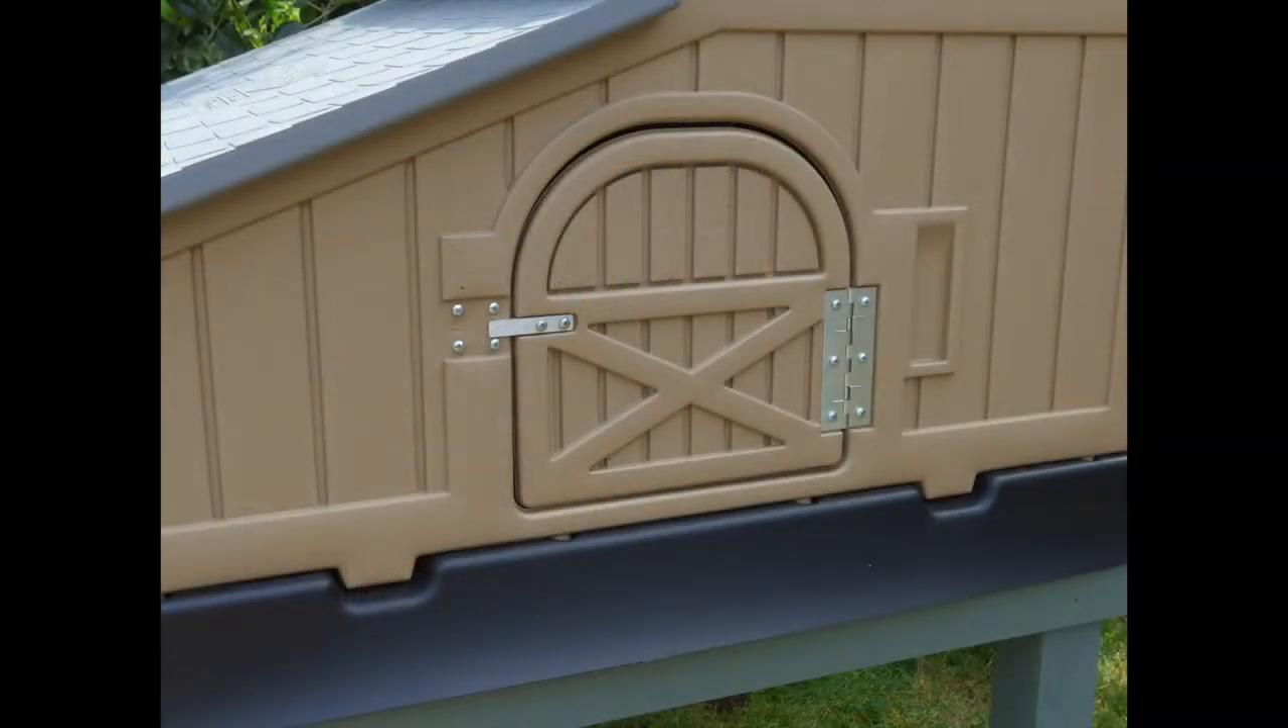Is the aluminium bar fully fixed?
Yes.